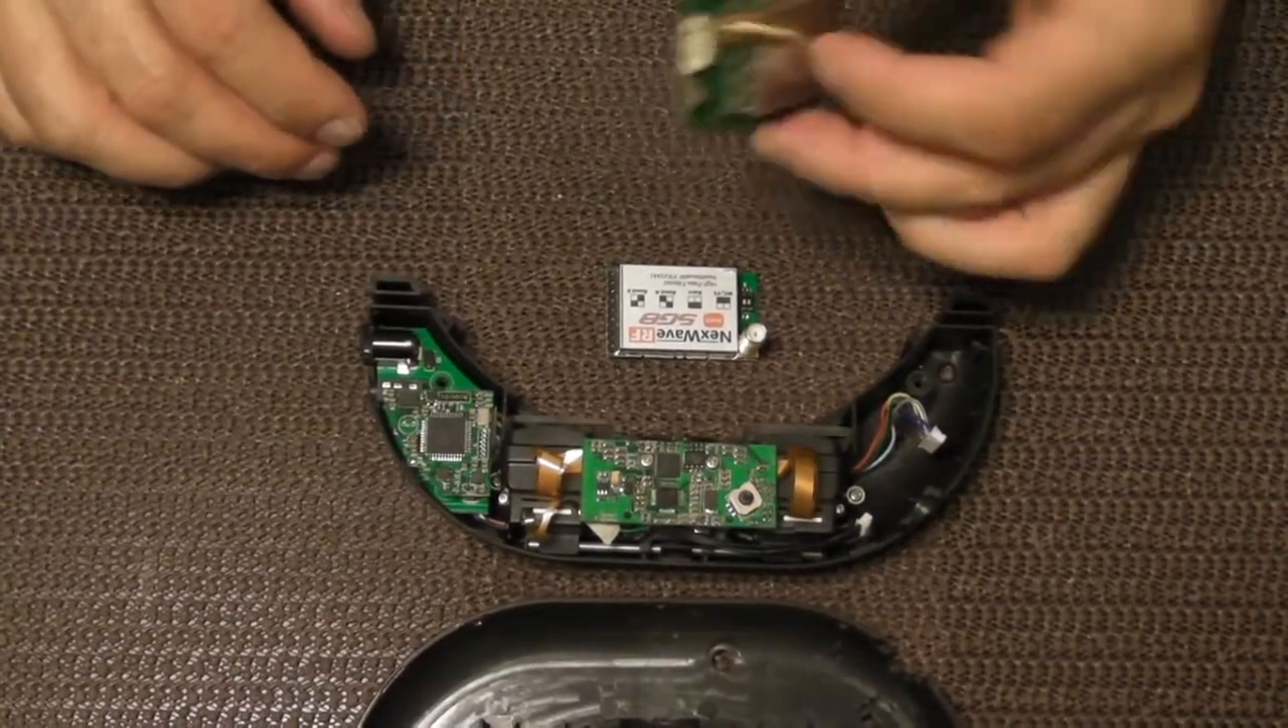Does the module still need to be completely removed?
No.